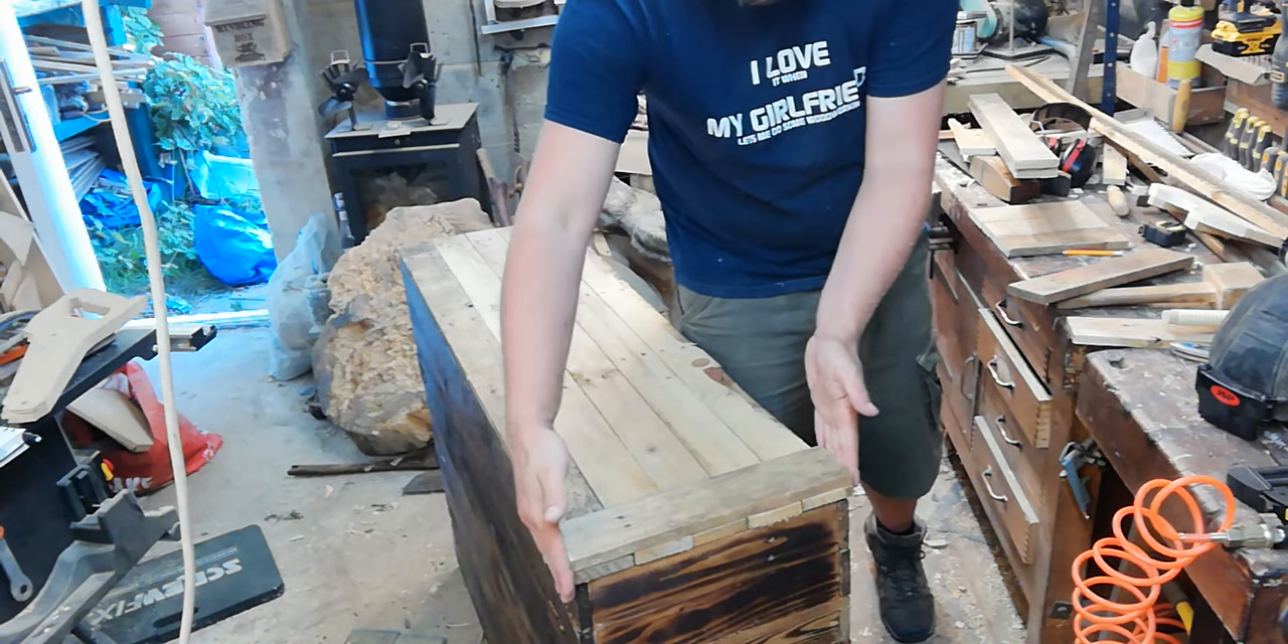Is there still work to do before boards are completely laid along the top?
No.